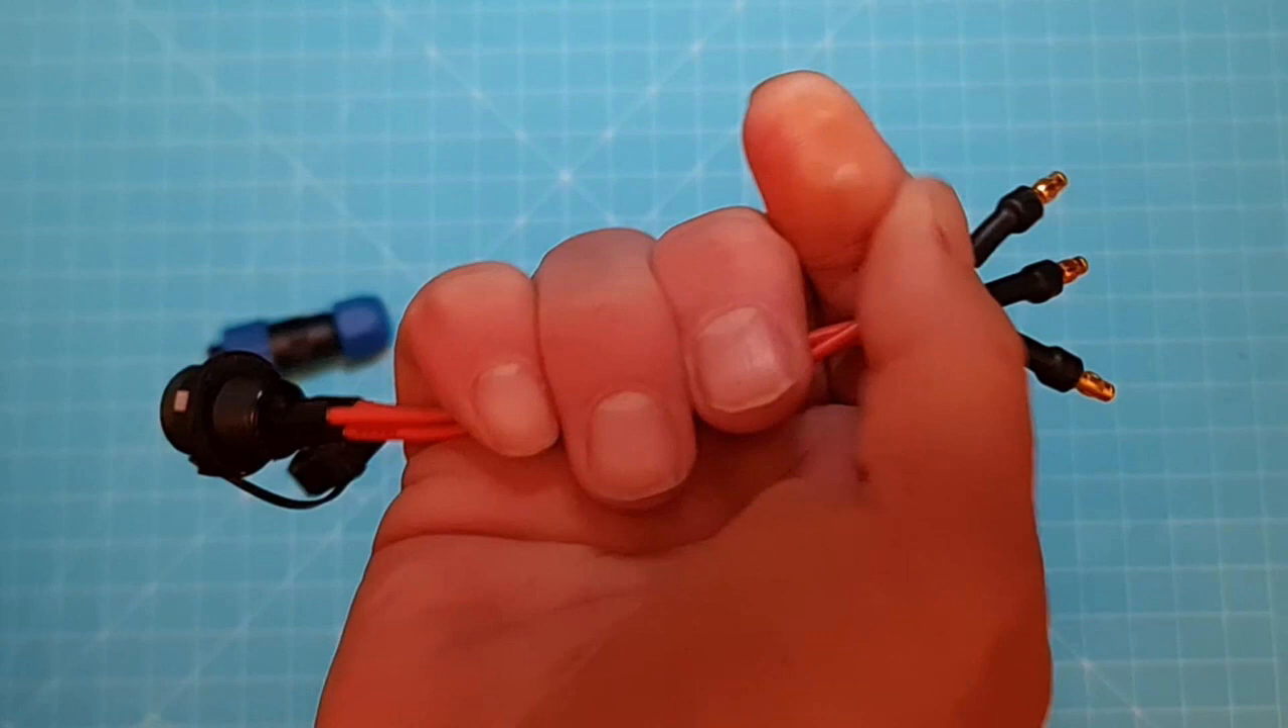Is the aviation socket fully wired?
Yes.